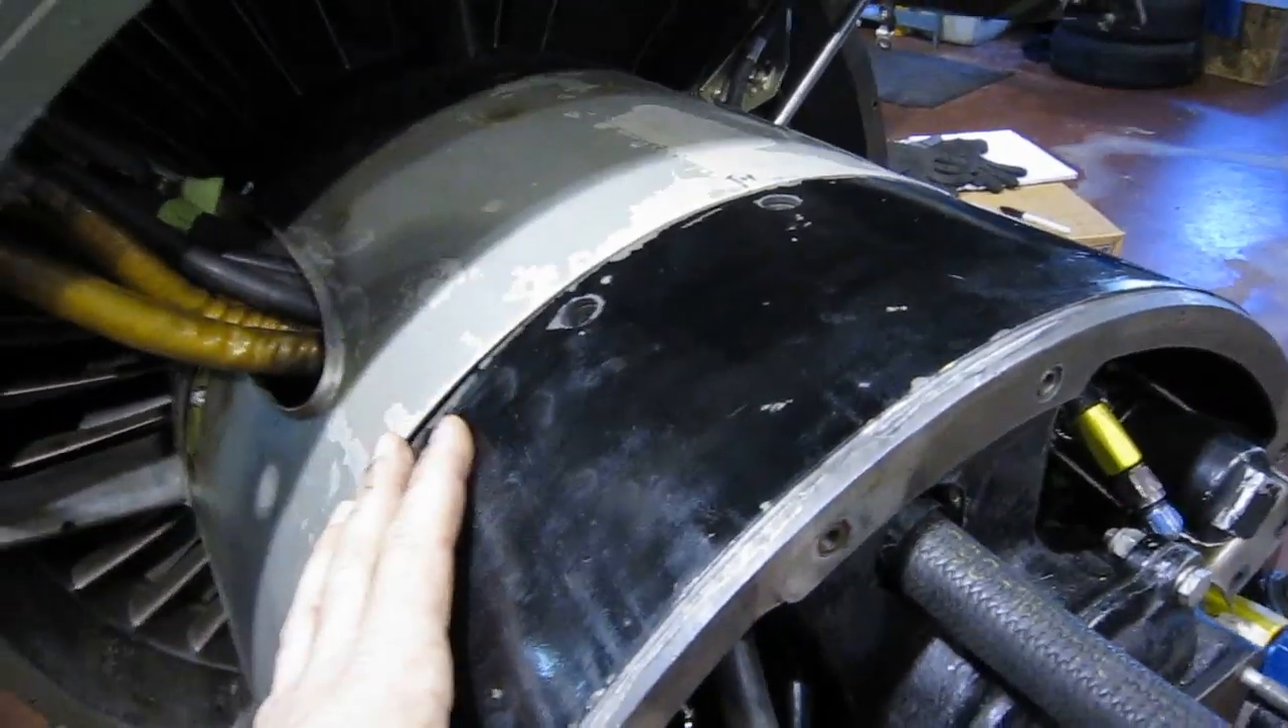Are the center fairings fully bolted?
No.